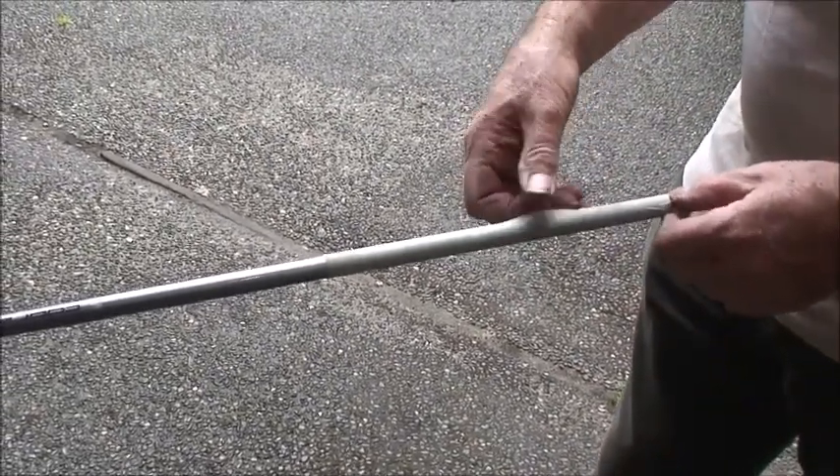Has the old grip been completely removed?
Yes.